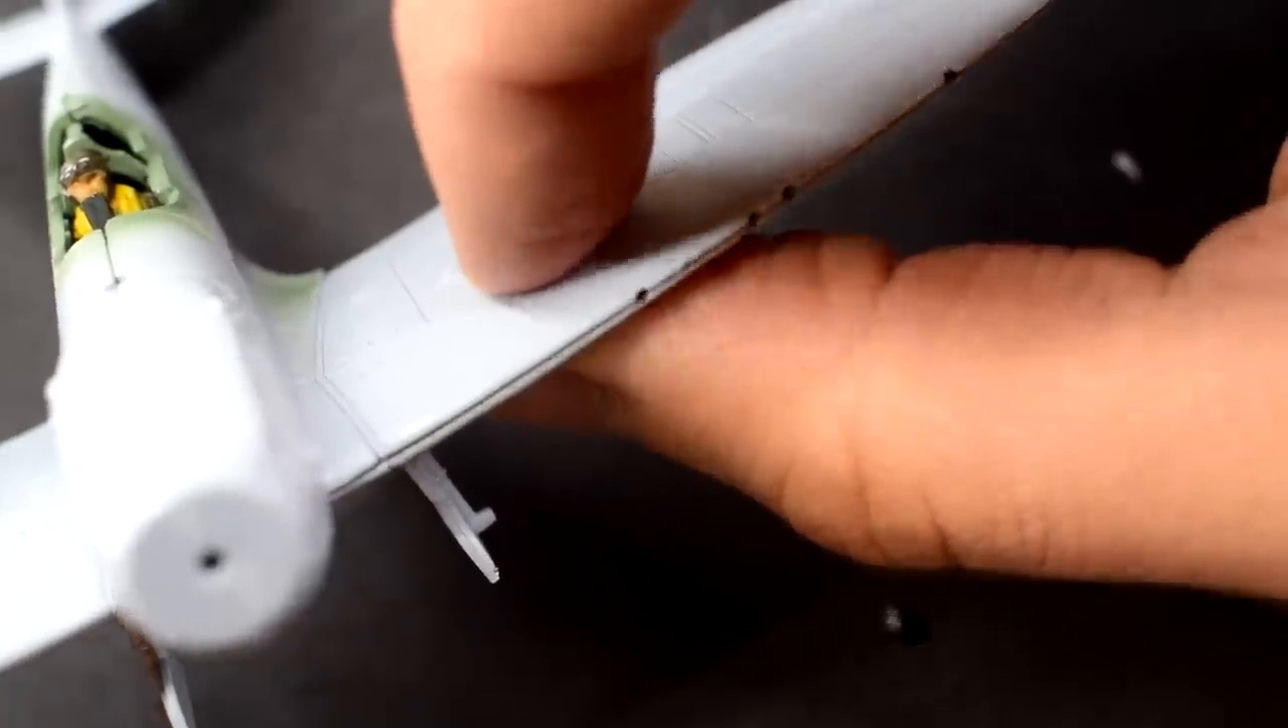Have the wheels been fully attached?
No.